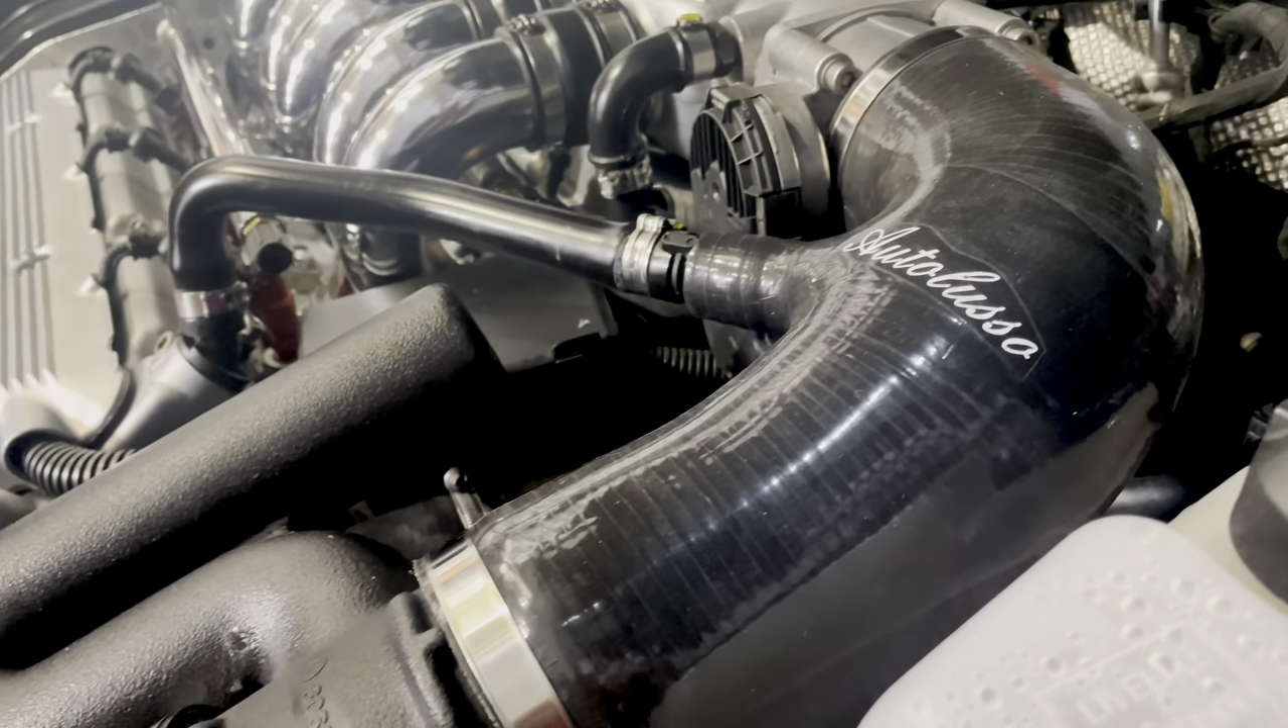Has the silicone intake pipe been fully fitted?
Yes.